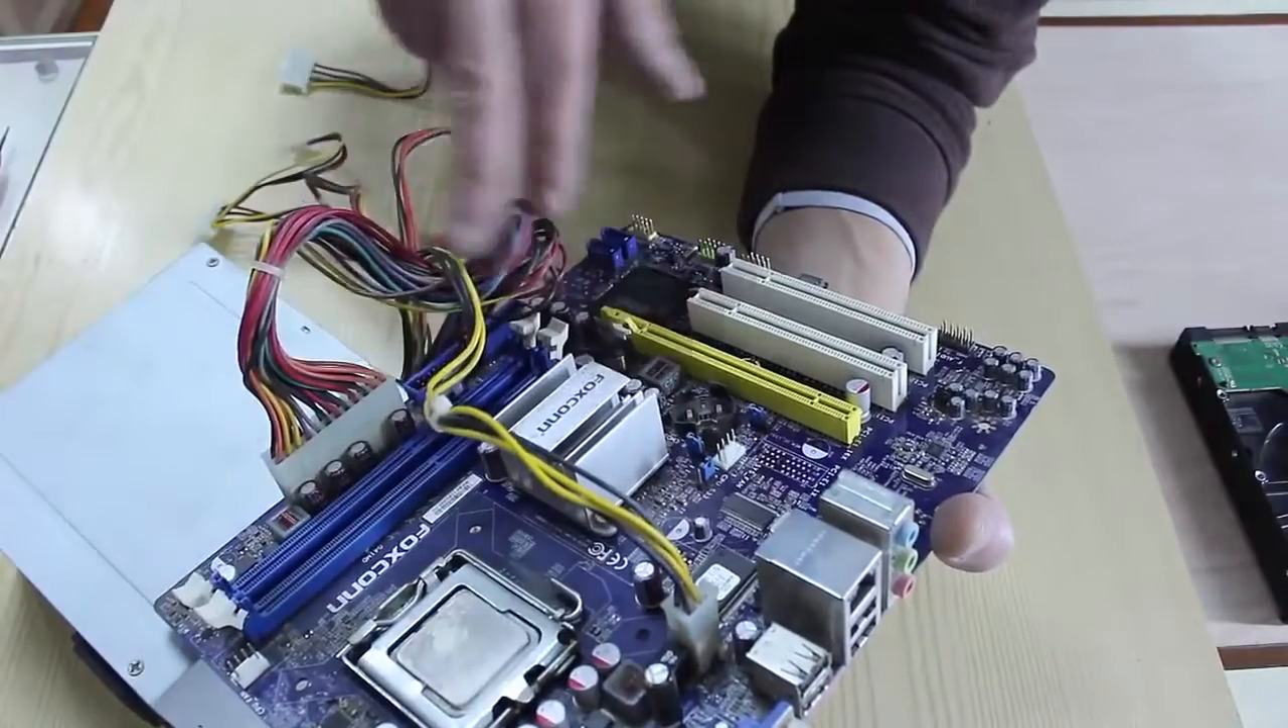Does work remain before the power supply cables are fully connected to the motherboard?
No.